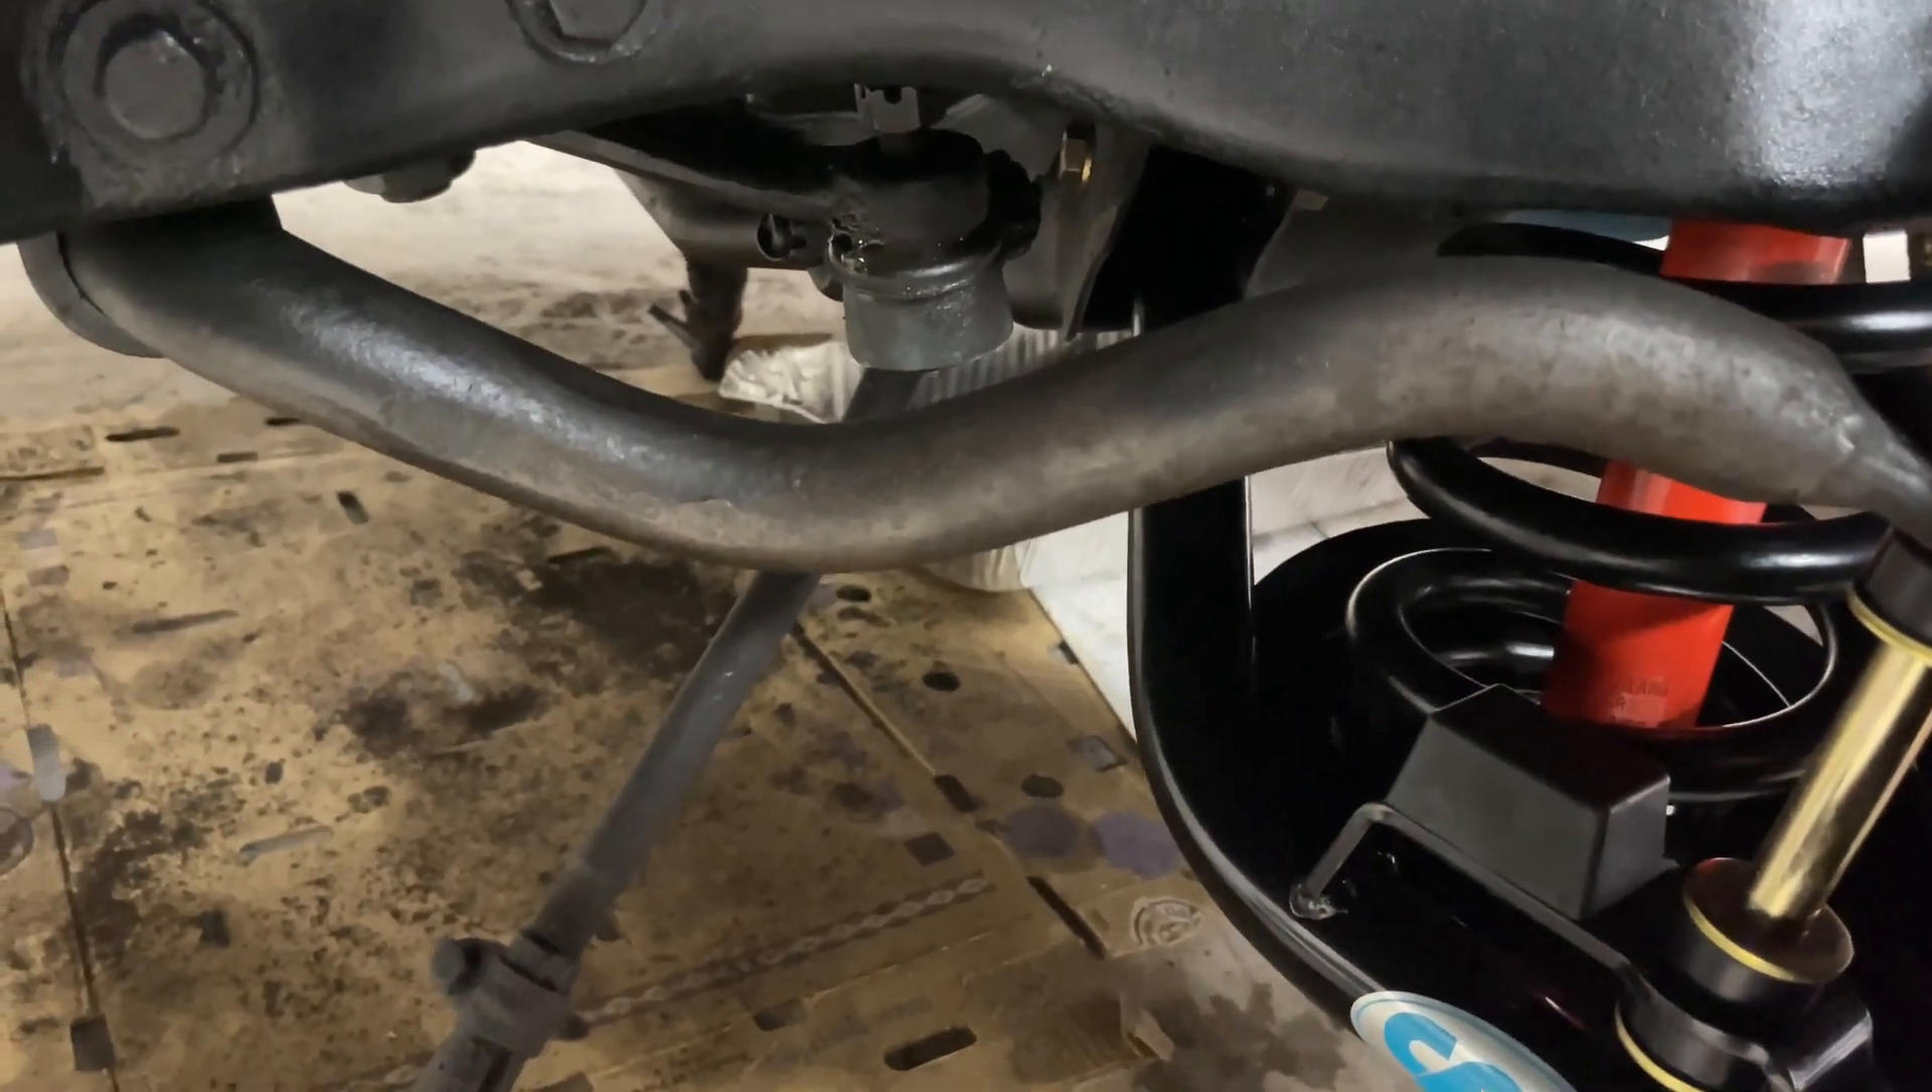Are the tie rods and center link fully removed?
No.